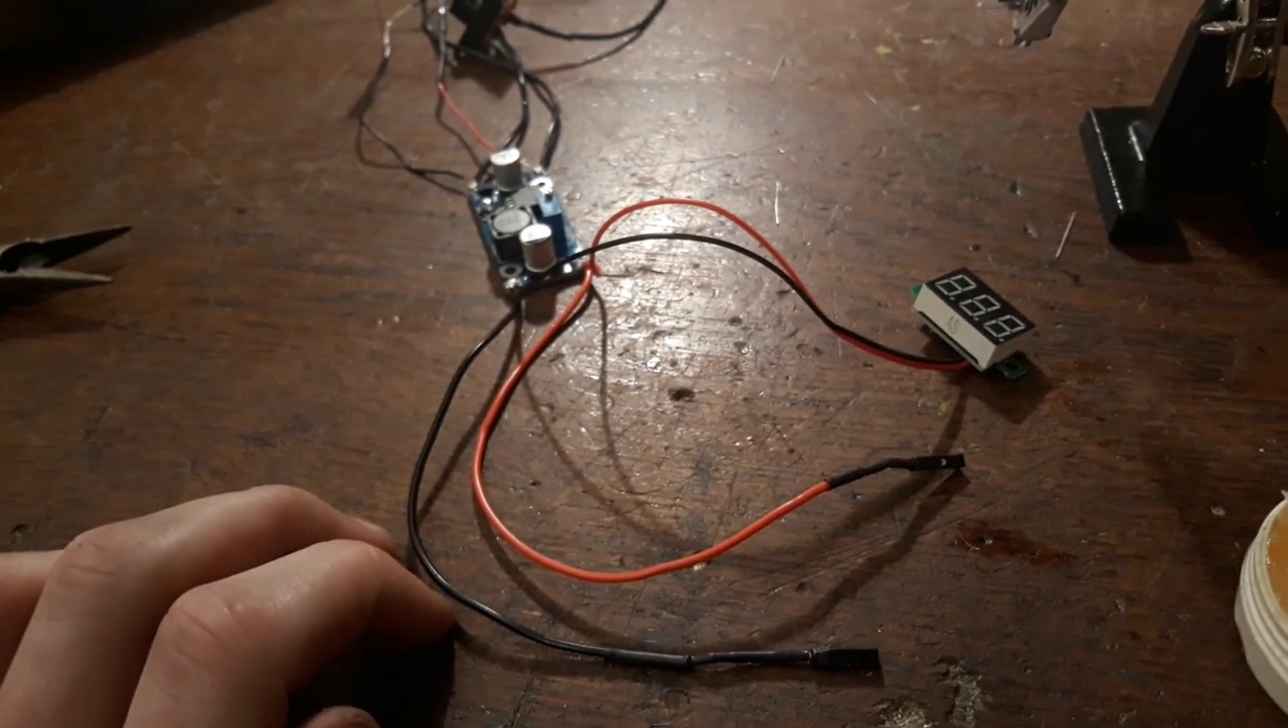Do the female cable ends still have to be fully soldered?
No.